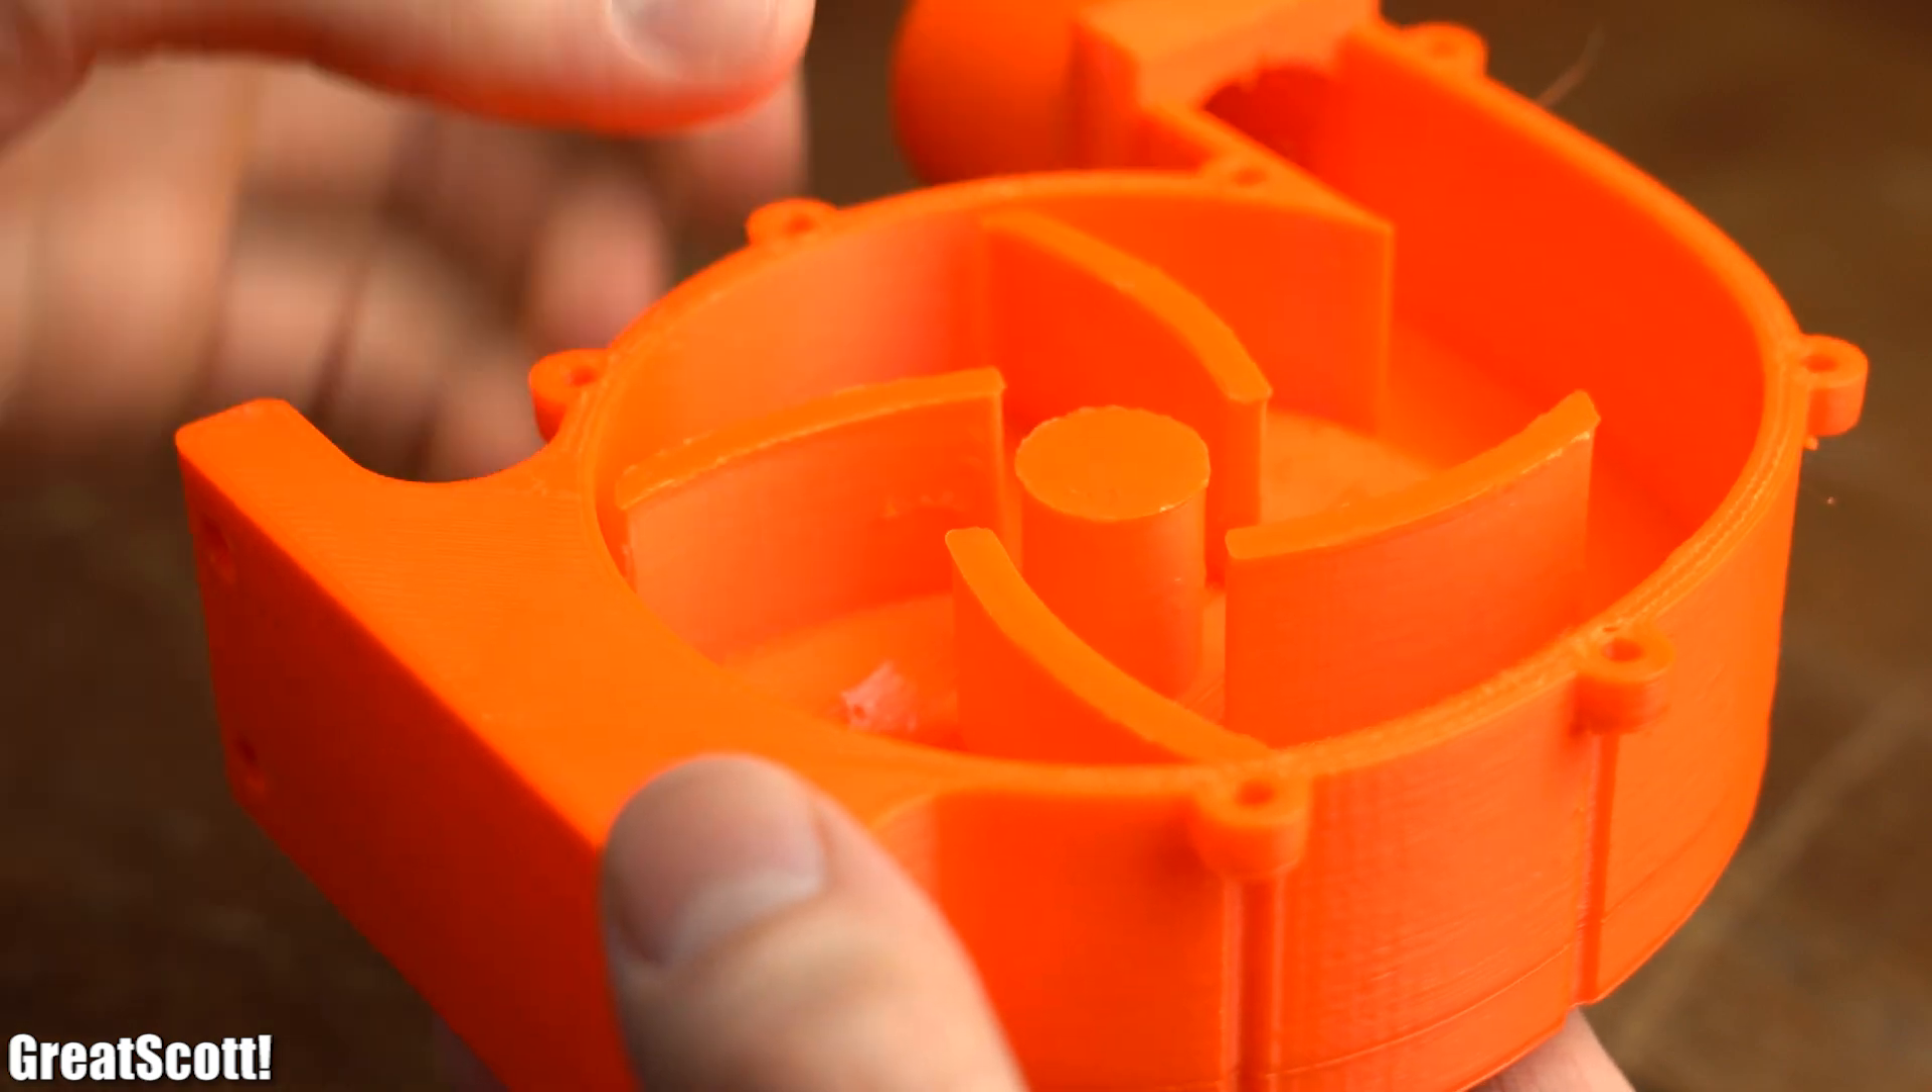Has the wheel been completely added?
Yes.